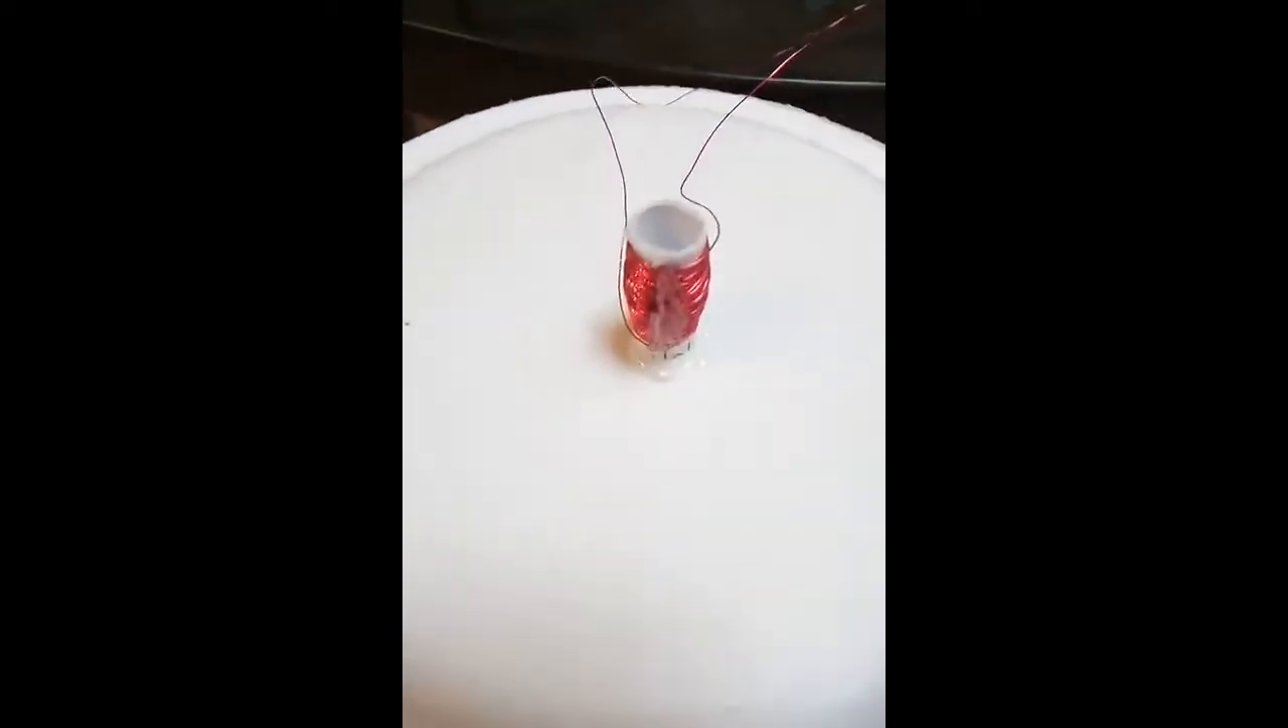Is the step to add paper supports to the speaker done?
No.